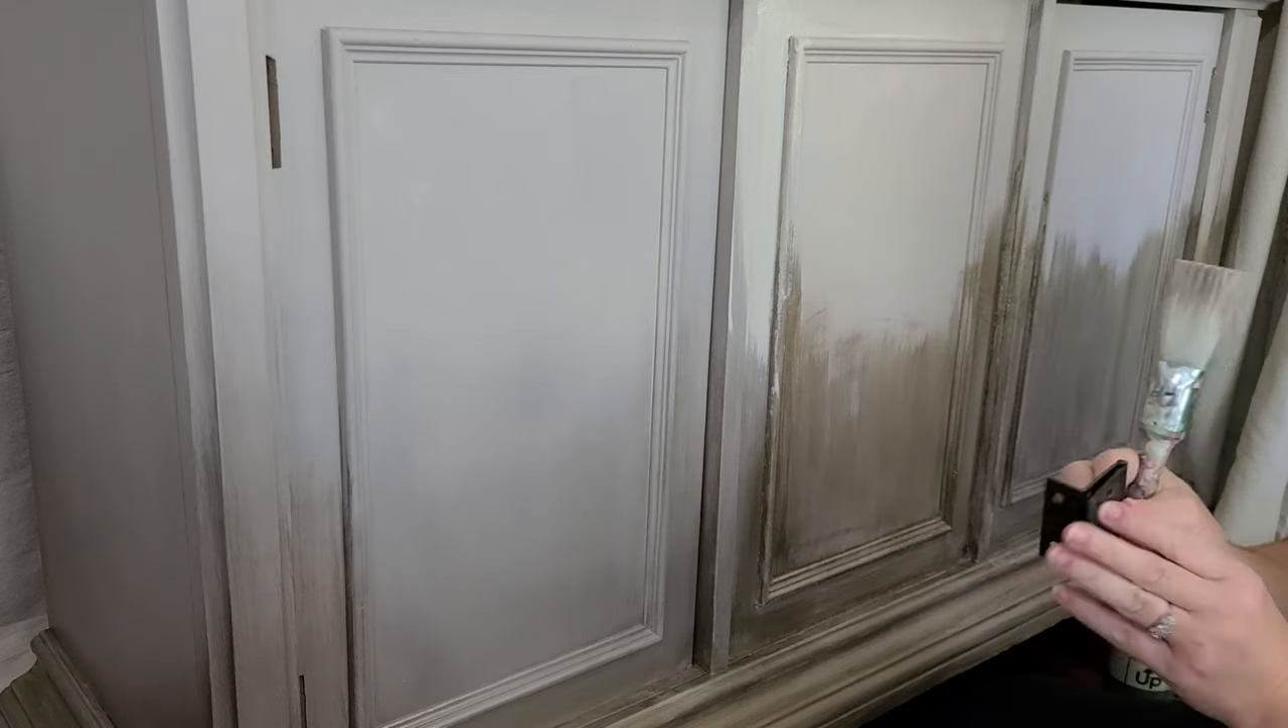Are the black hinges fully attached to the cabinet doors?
No.